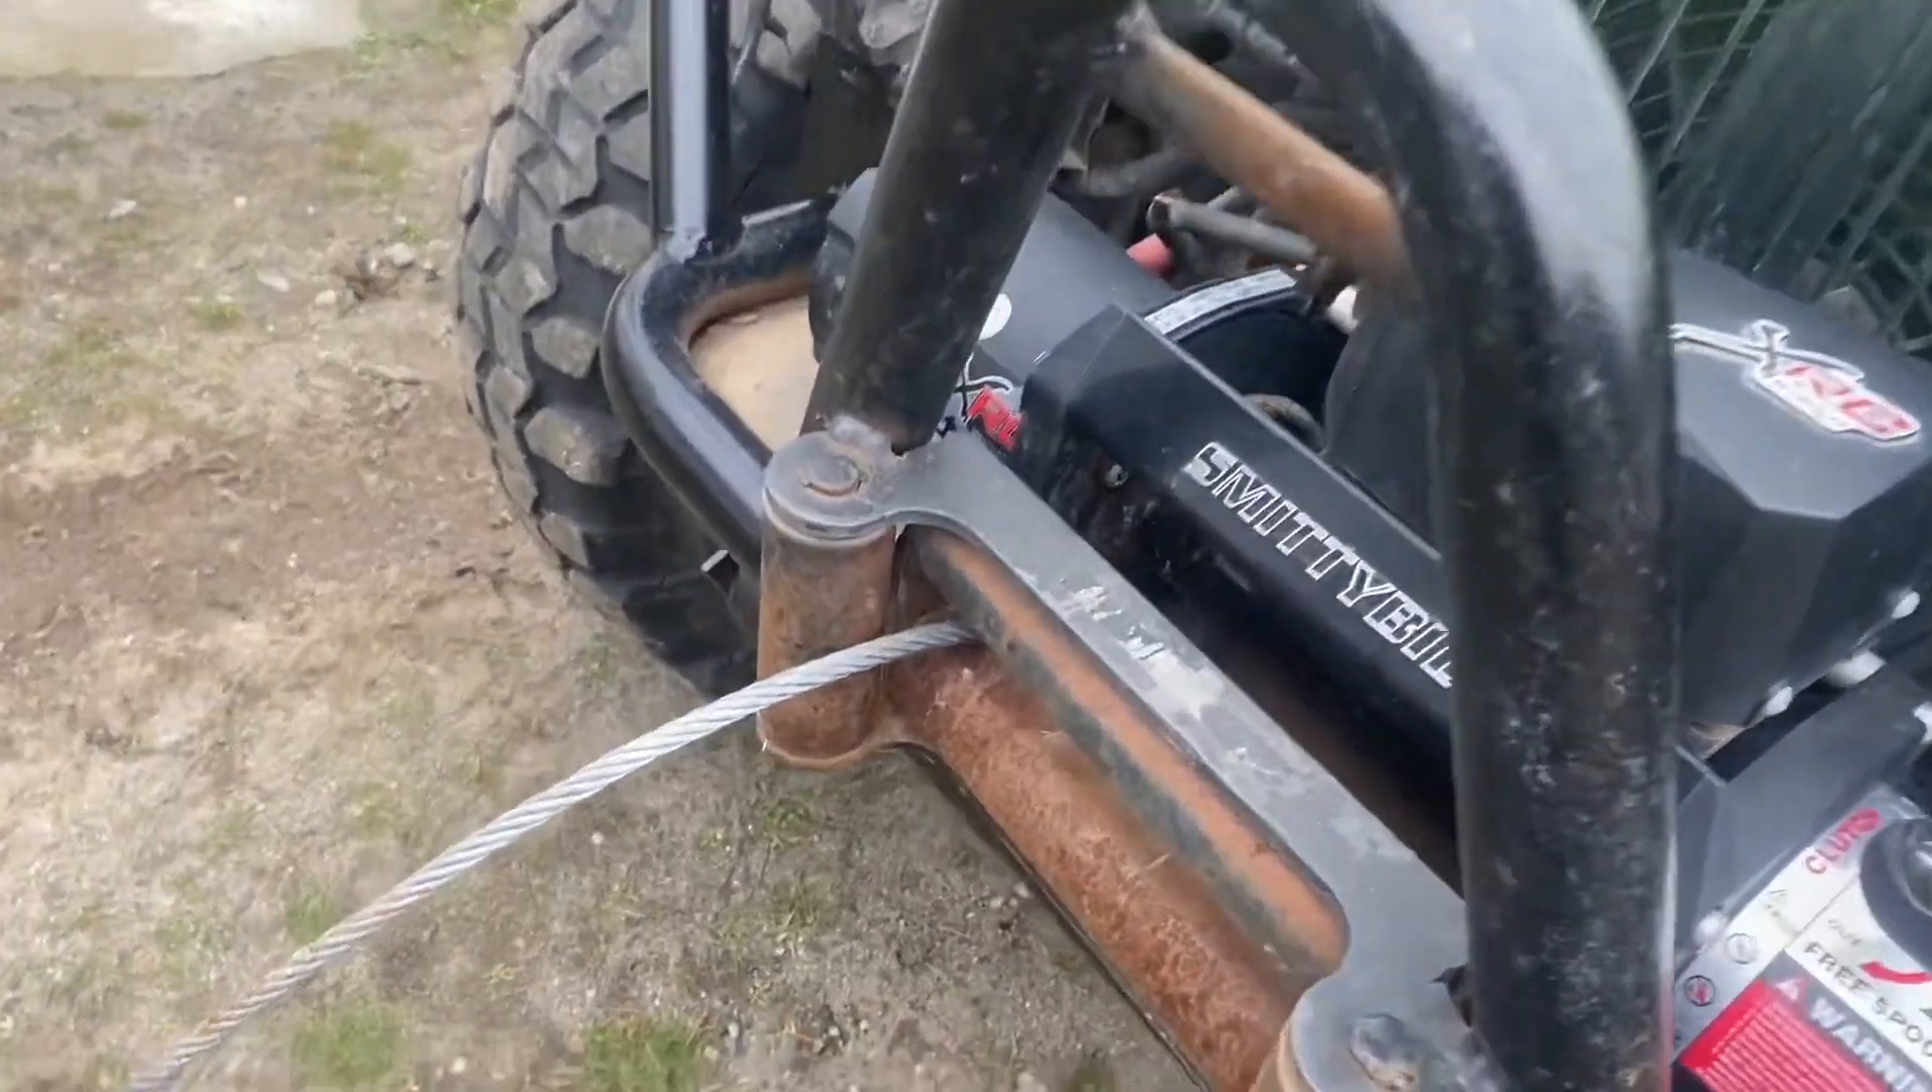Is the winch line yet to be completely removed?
Yes.